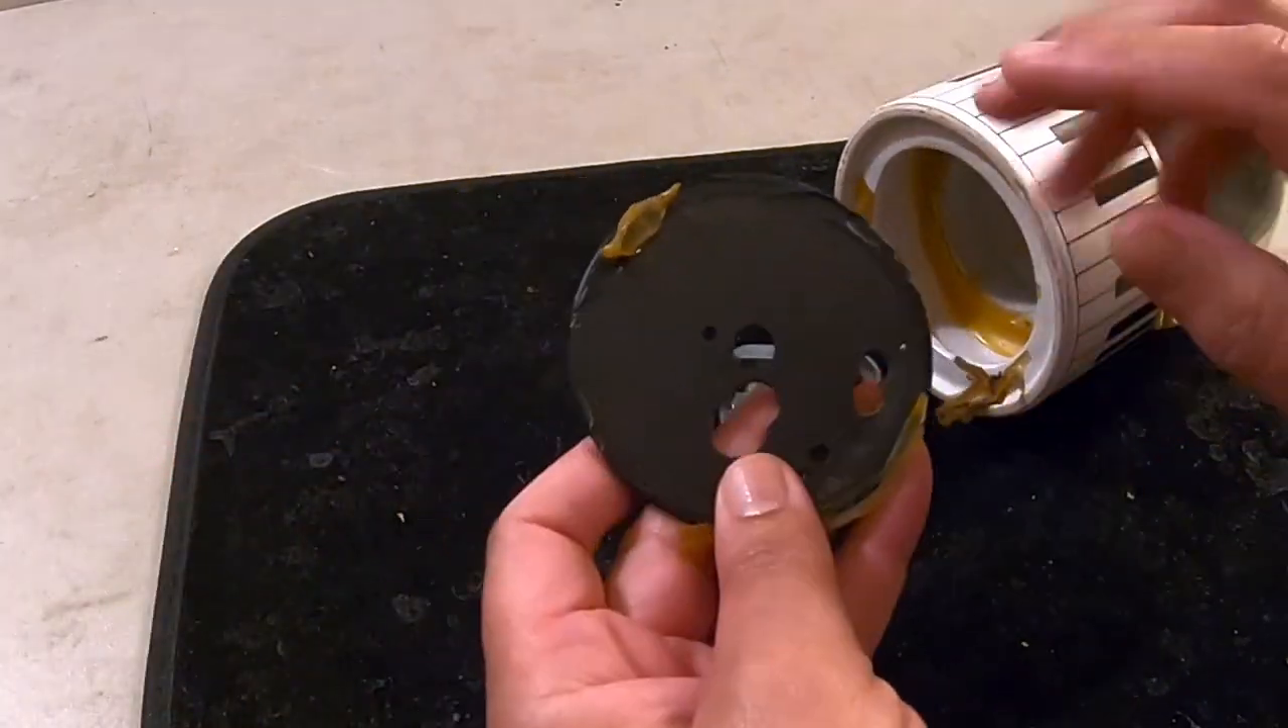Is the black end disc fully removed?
Yes.